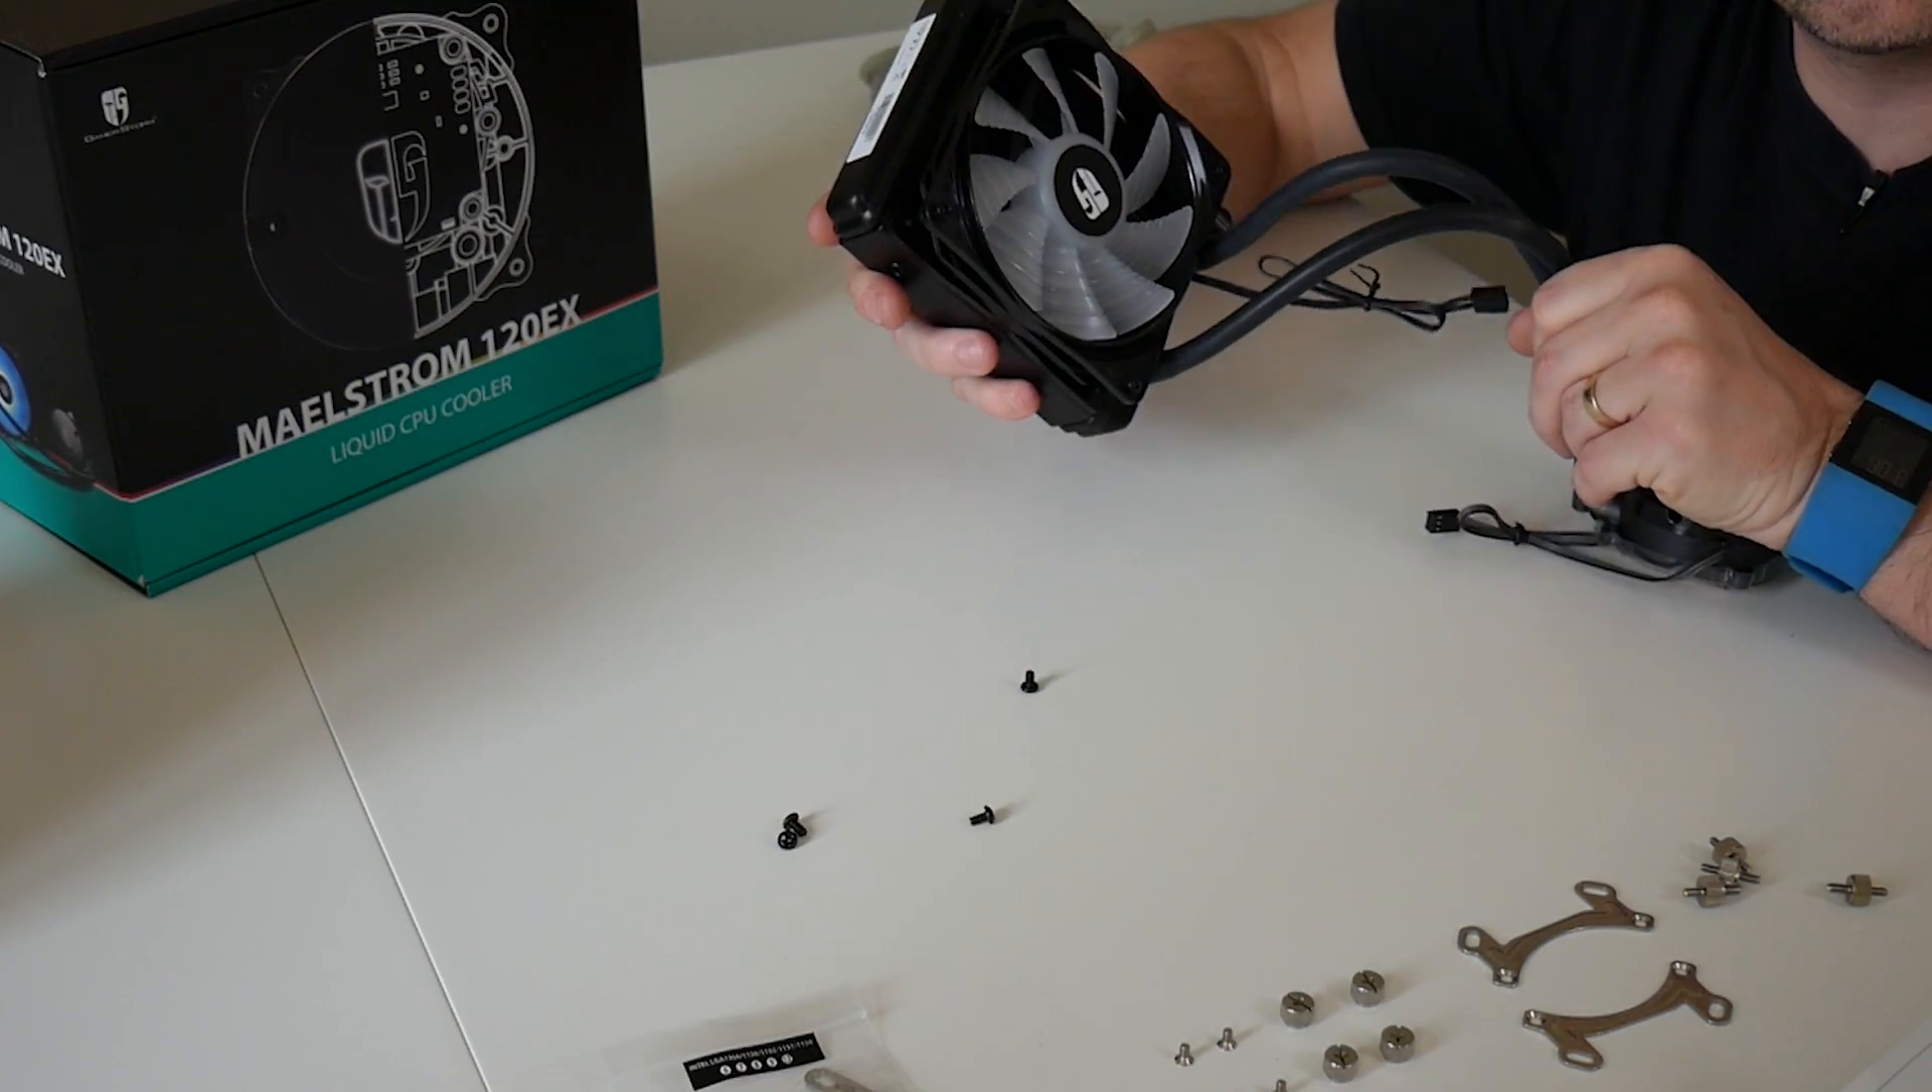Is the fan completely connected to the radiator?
Yes.